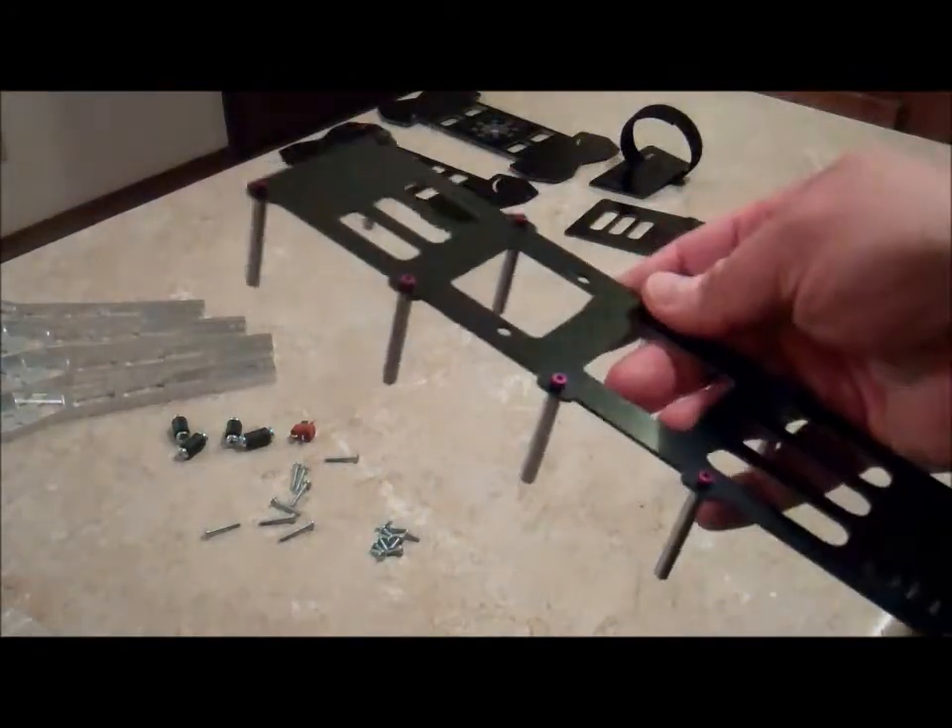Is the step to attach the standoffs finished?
Yes.